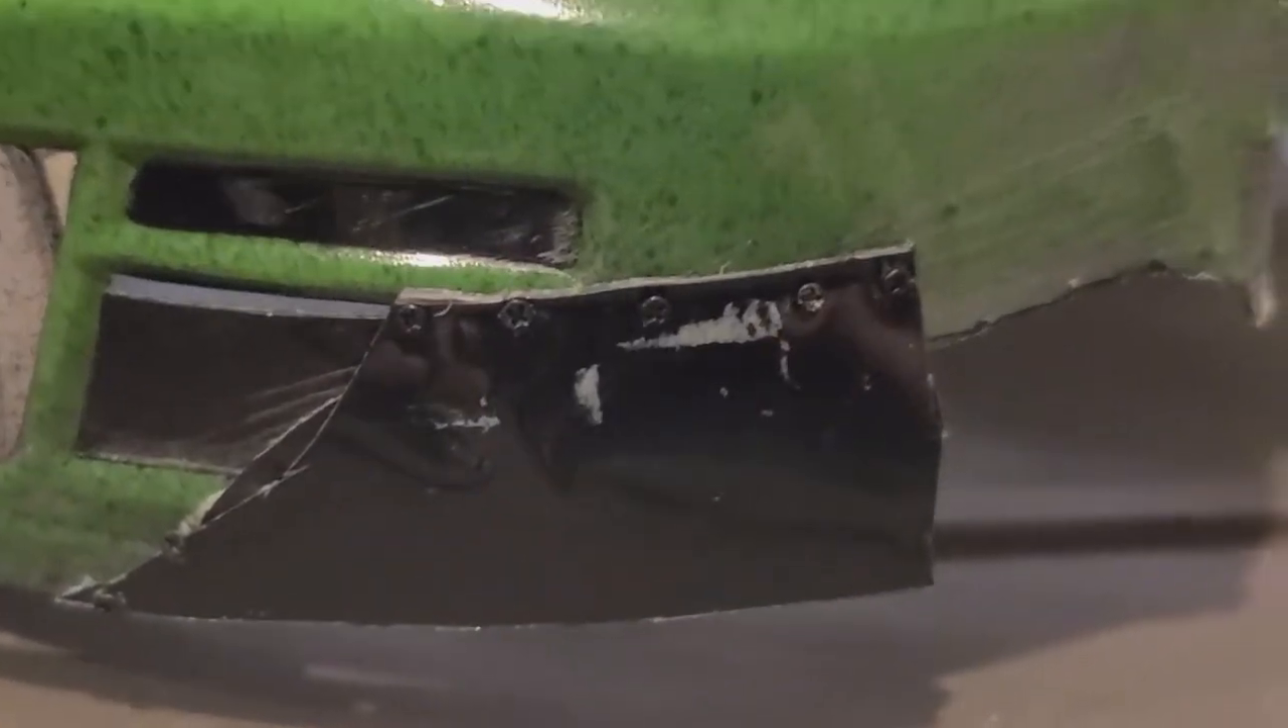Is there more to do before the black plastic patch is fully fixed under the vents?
No.